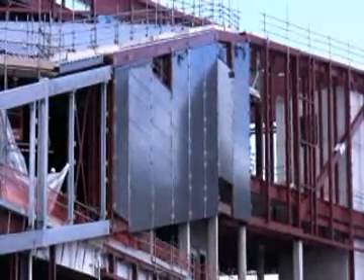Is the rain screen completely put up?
No.